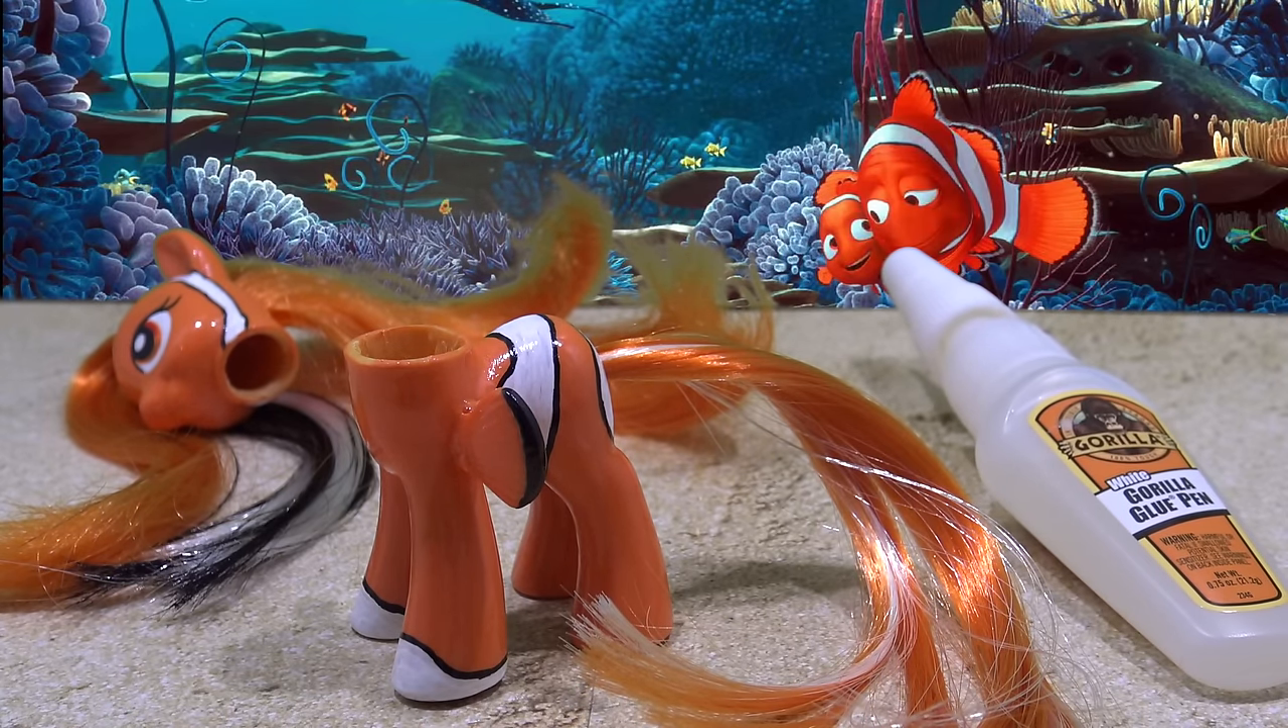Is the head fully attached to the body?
No.